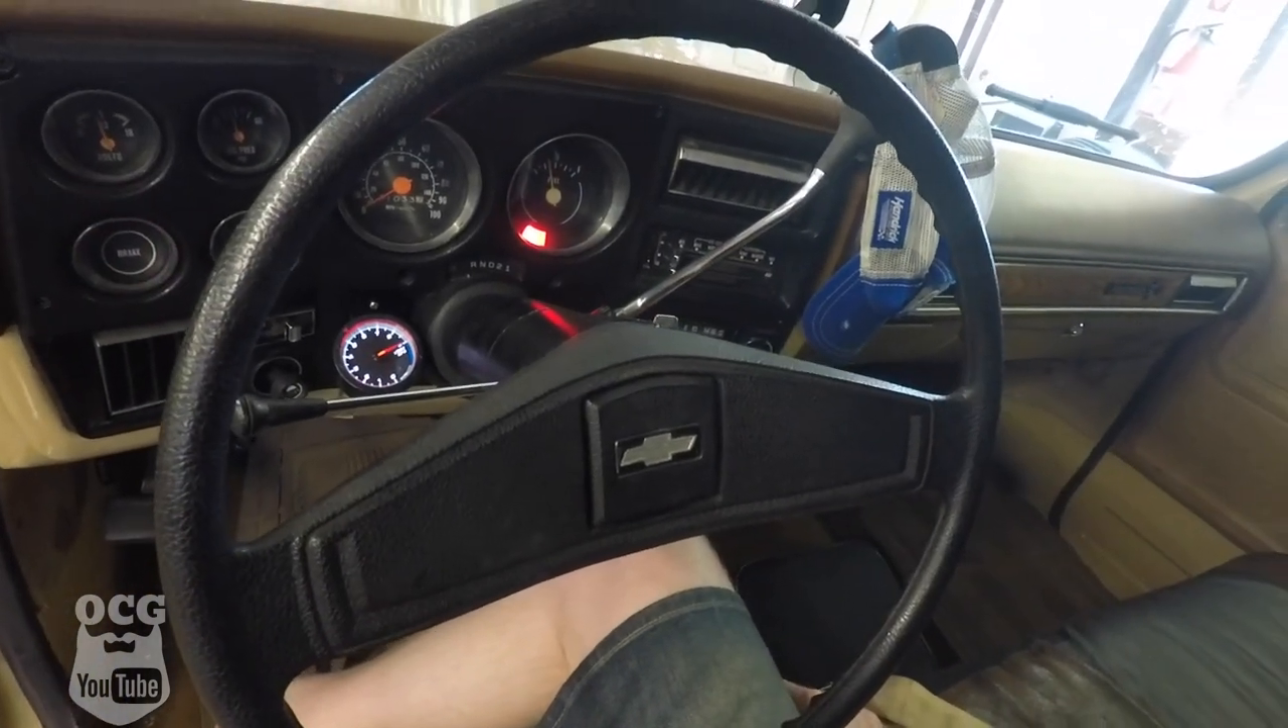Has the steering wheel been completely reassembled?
Yes.